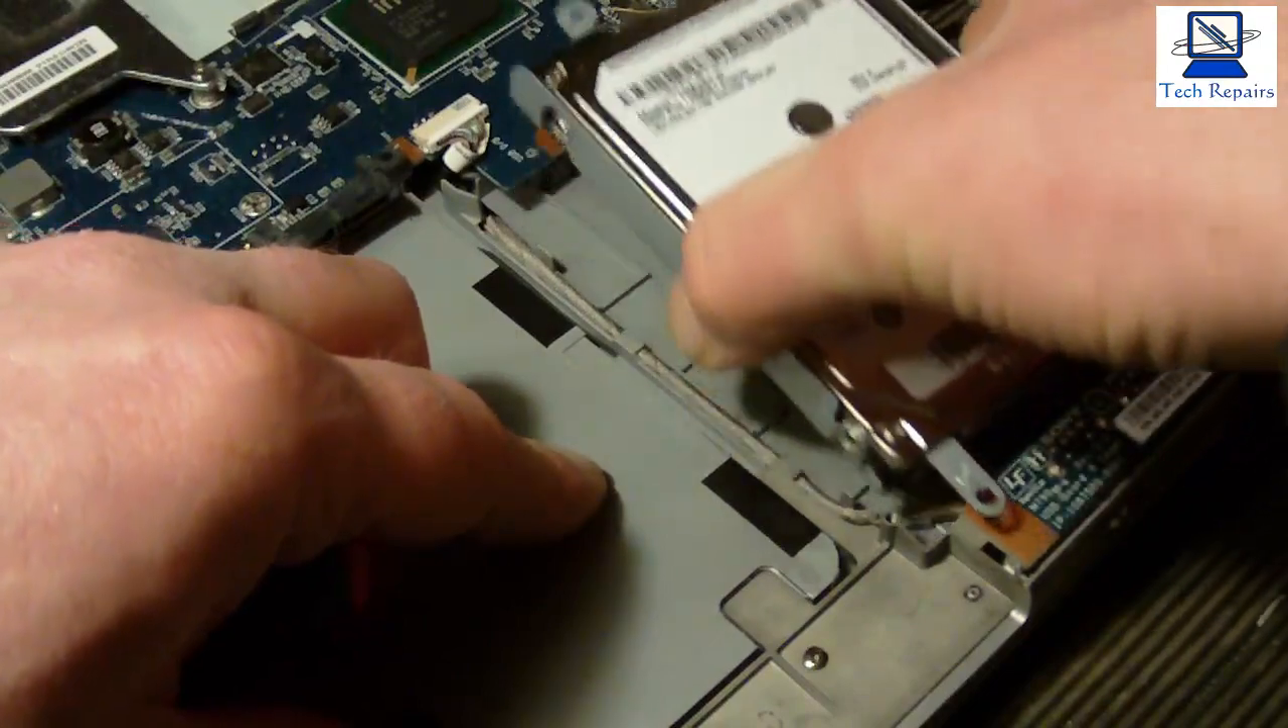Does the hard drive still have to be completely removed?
Yes.